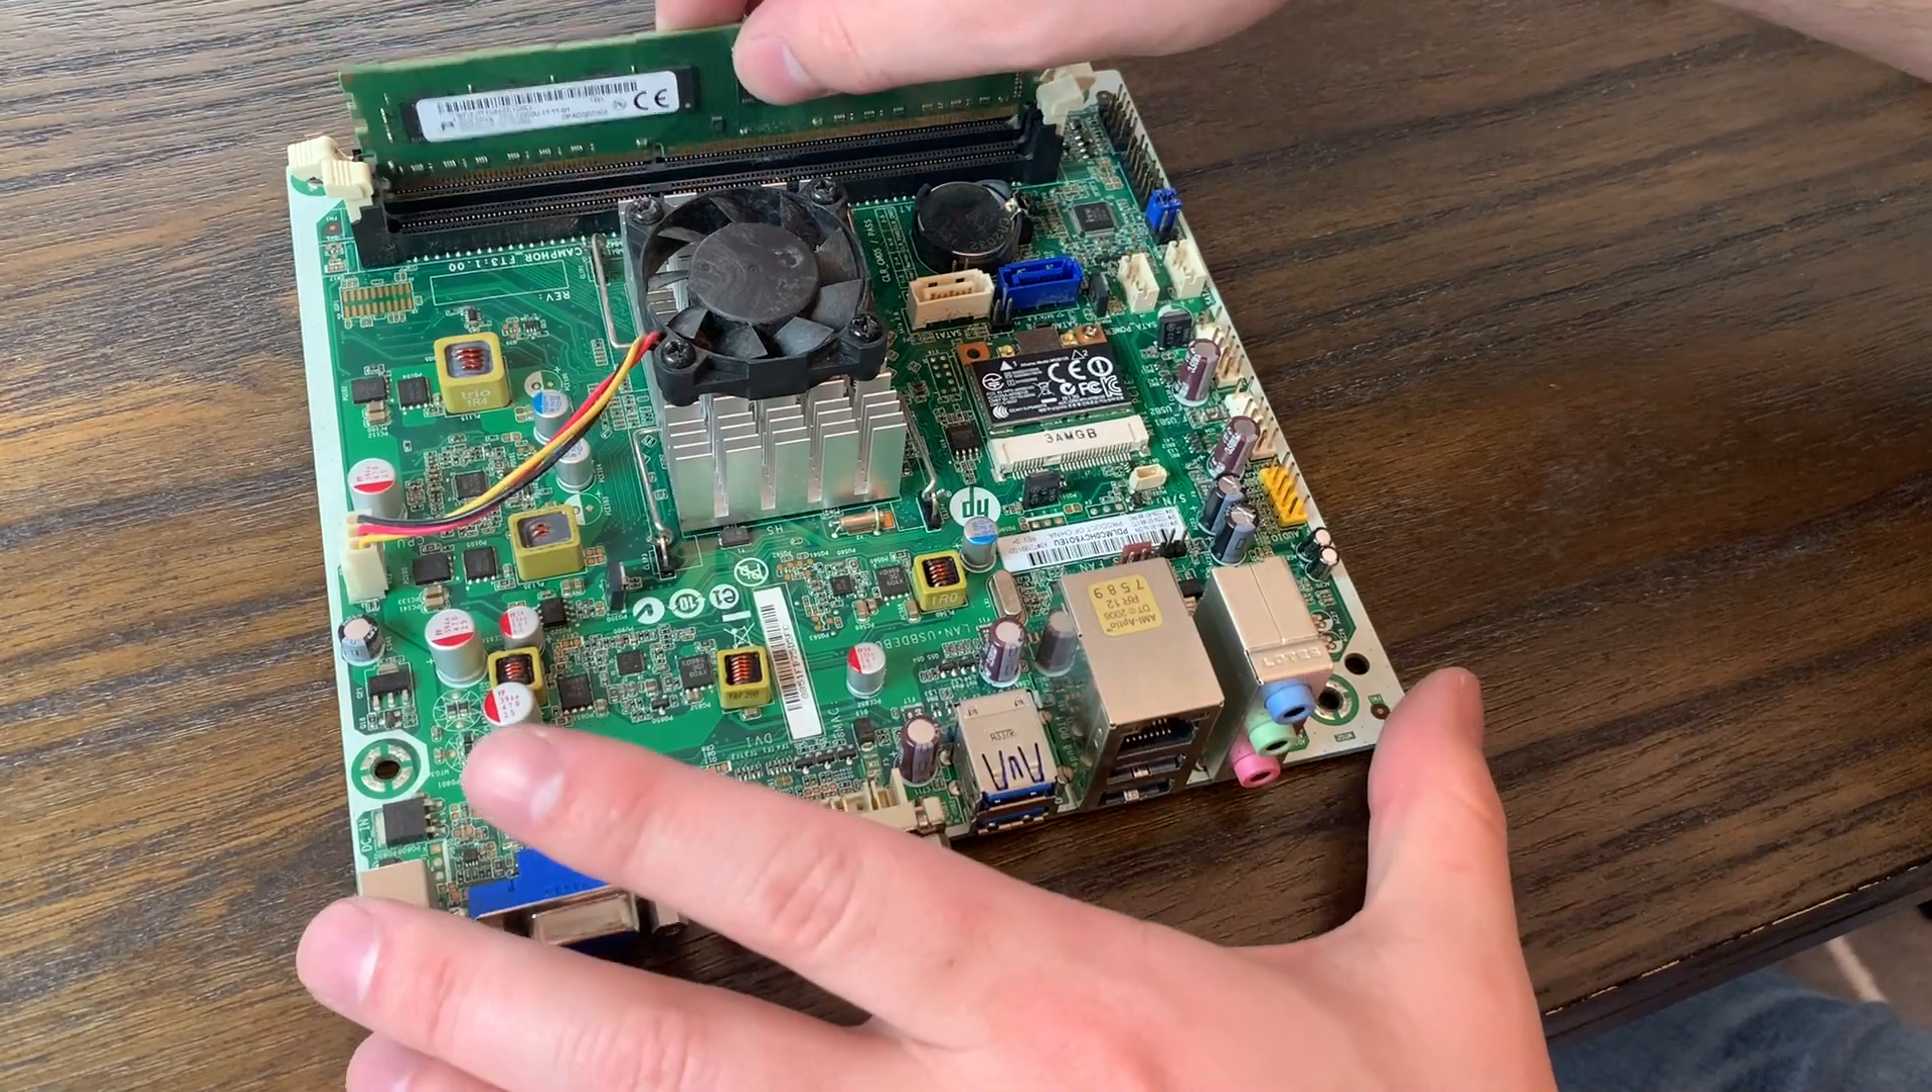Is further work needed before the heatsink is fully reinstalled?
No.